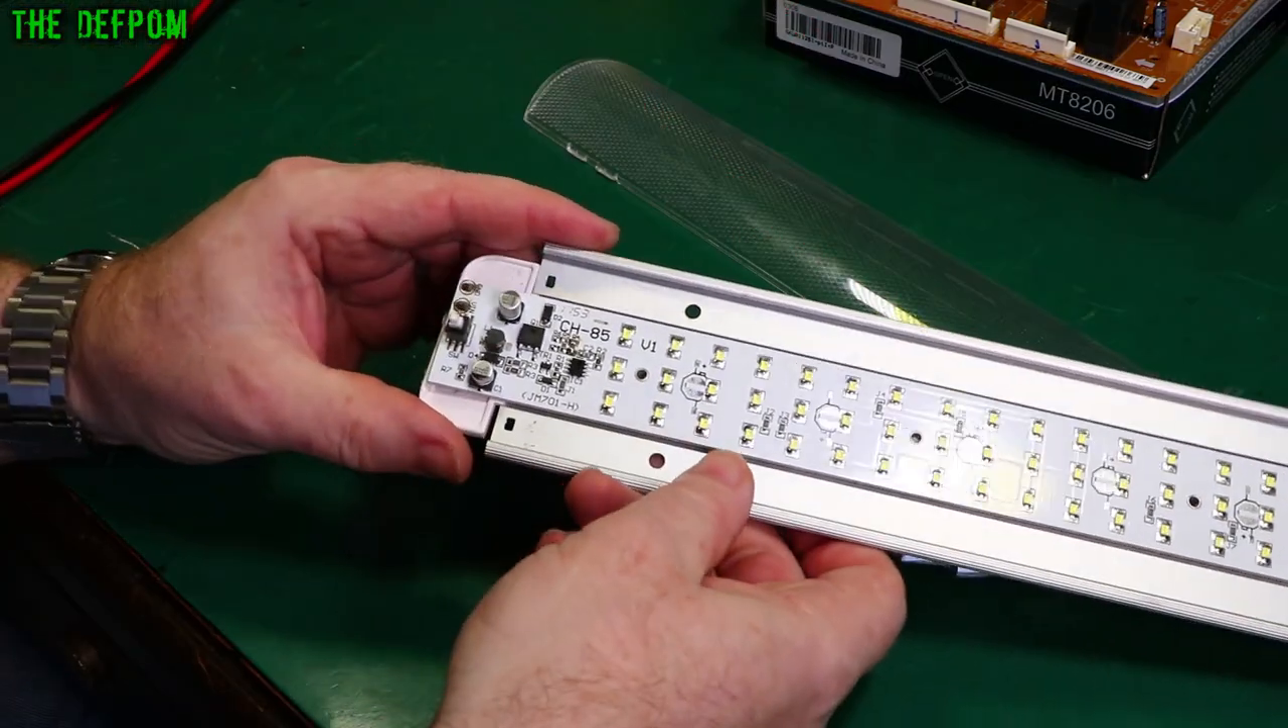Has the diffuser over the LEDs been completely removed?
Yes.